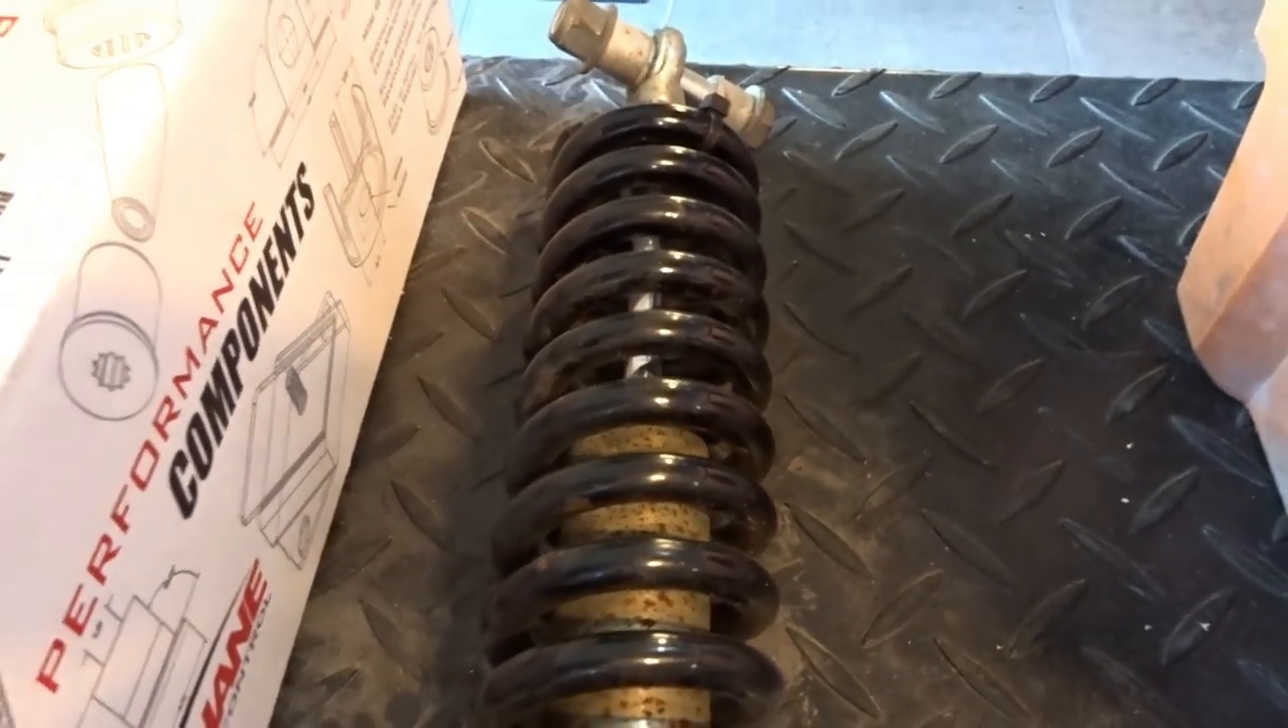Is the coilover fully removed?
Yes.